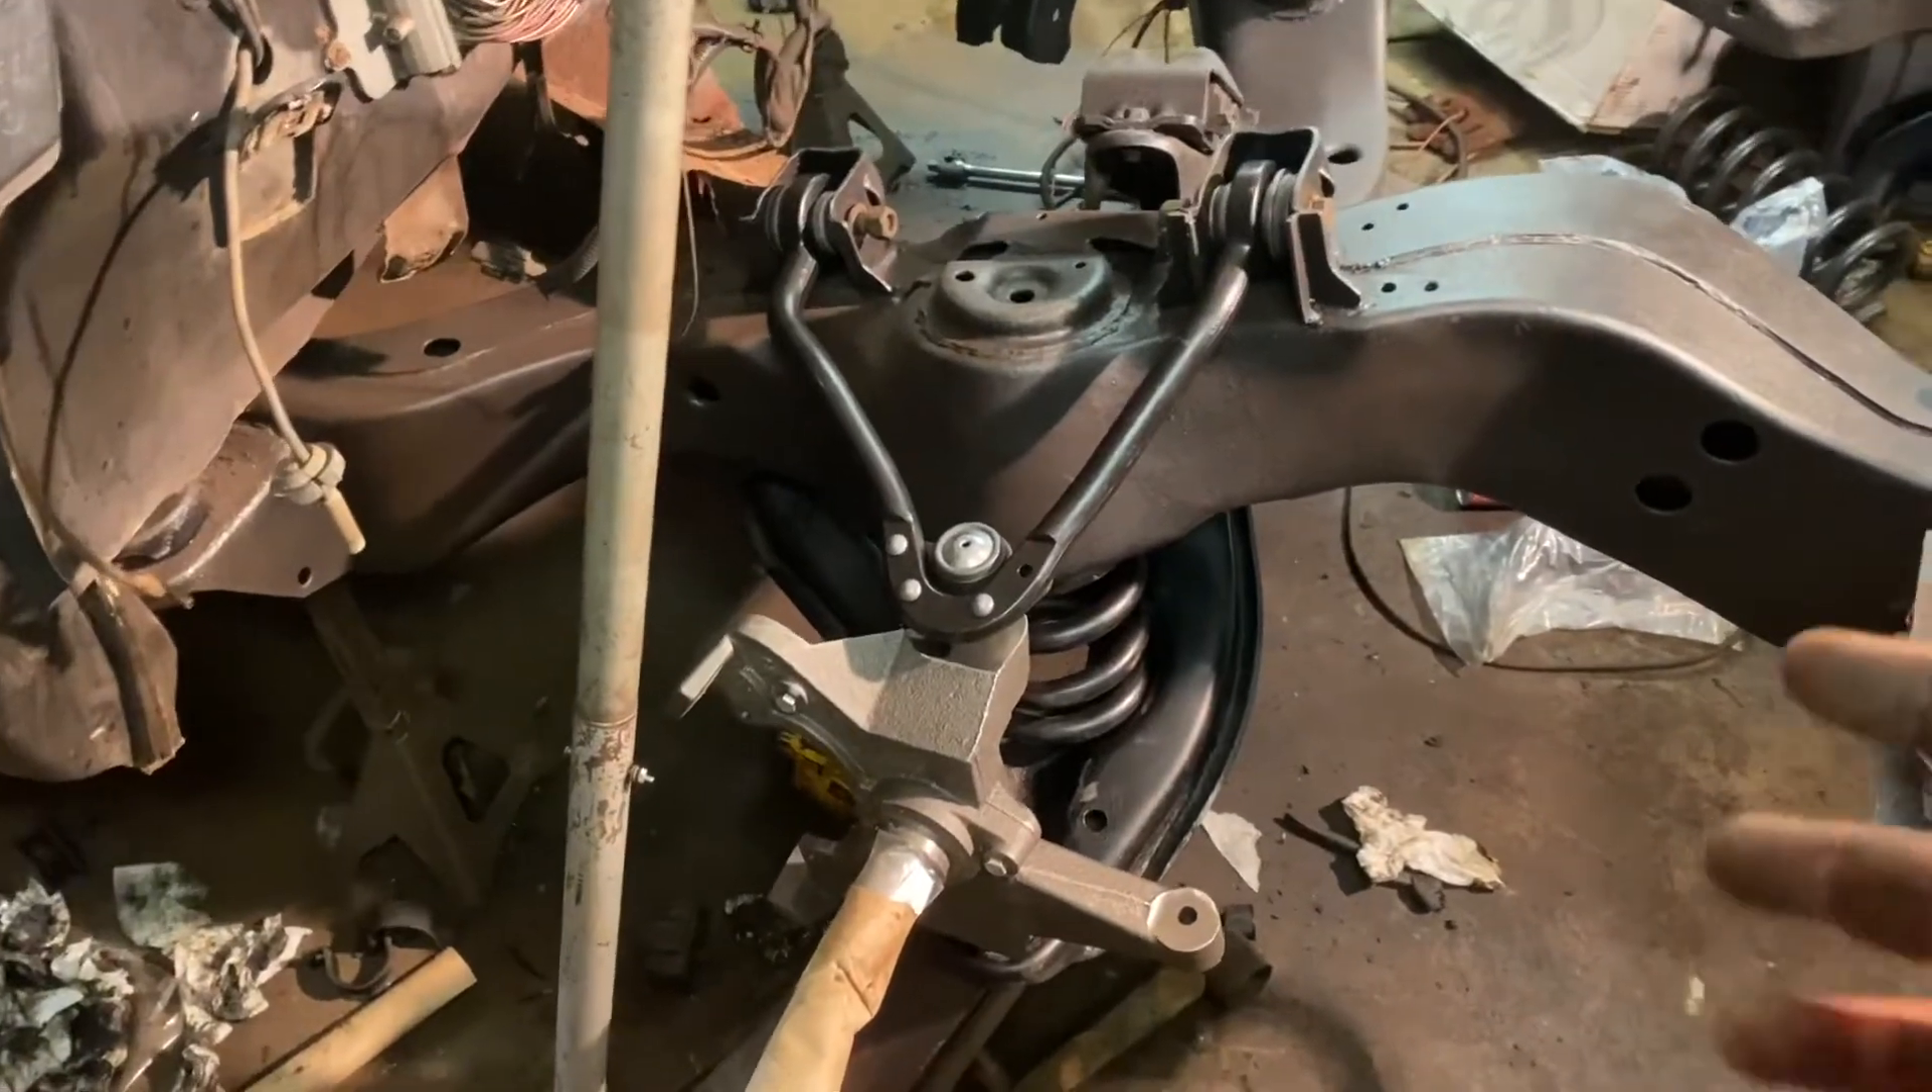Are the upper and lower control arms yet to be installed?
No.